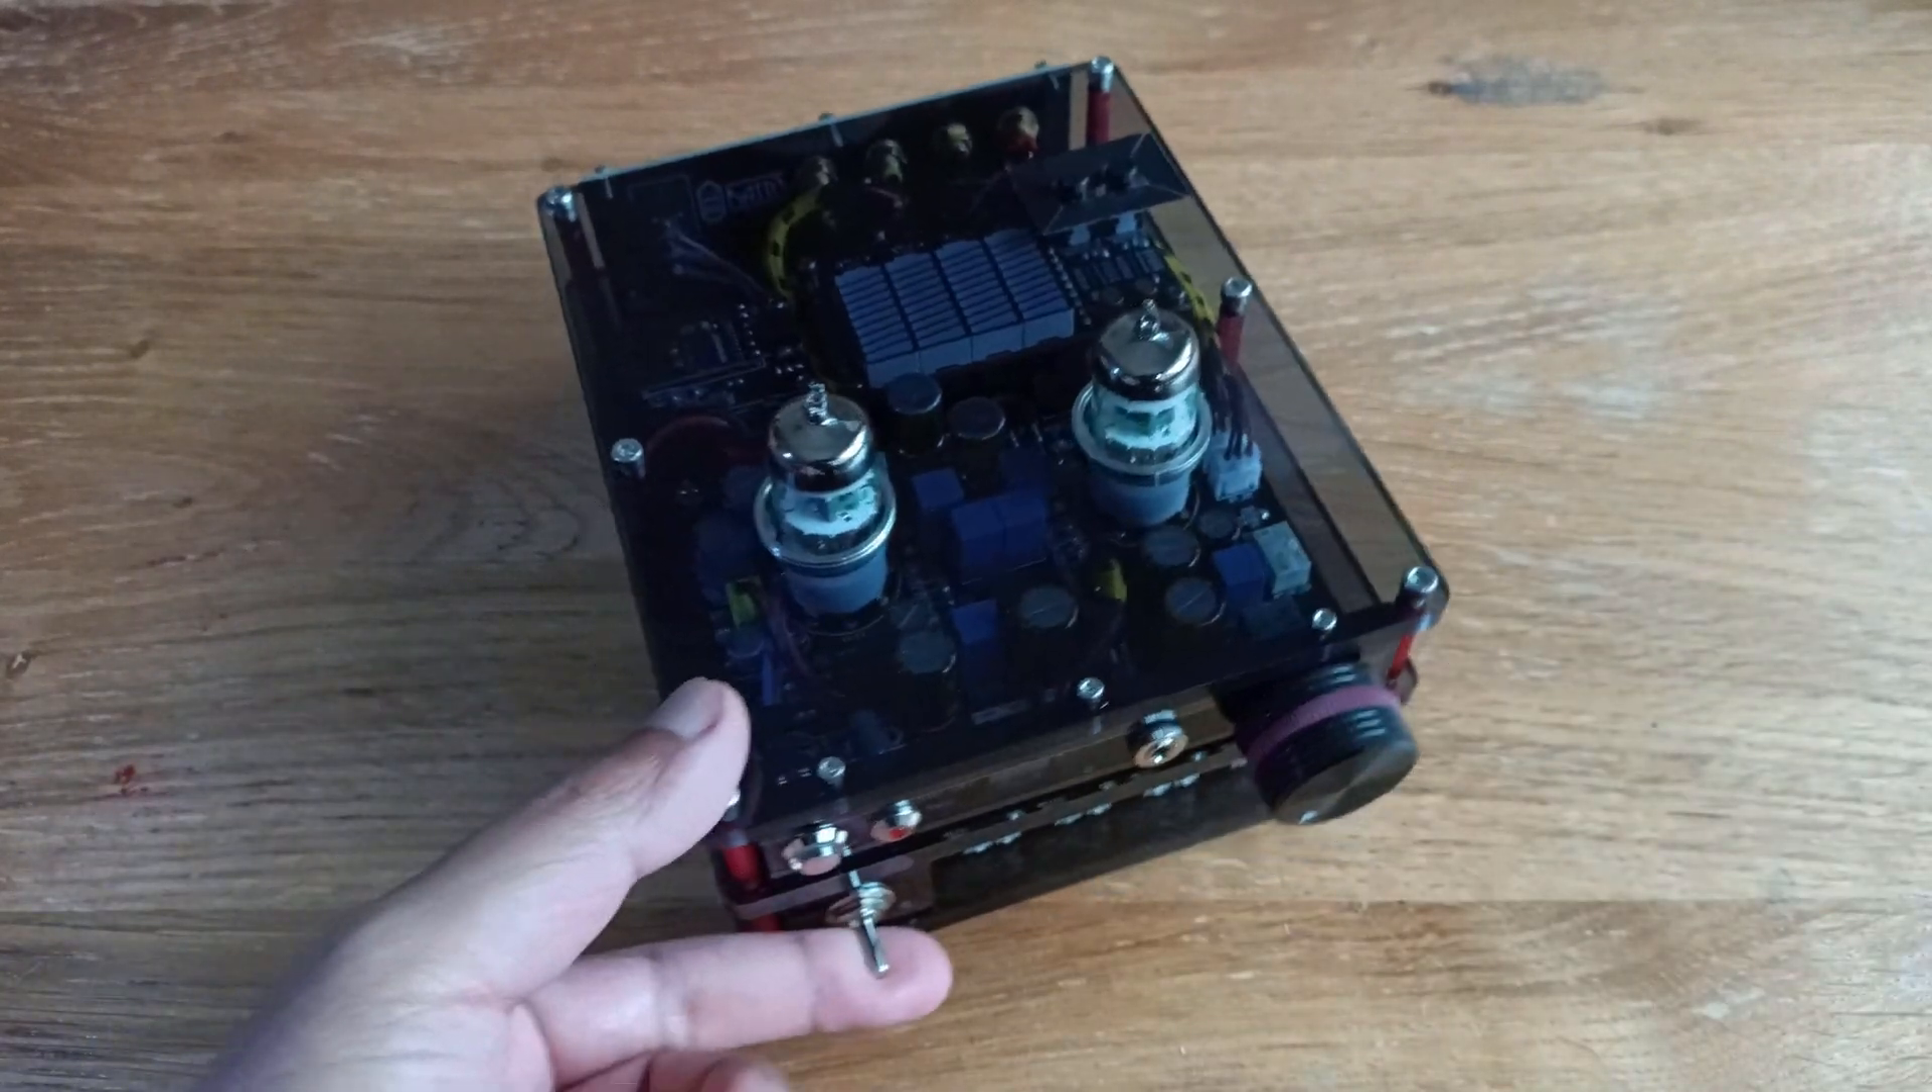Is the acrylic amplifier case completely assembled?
Yes.